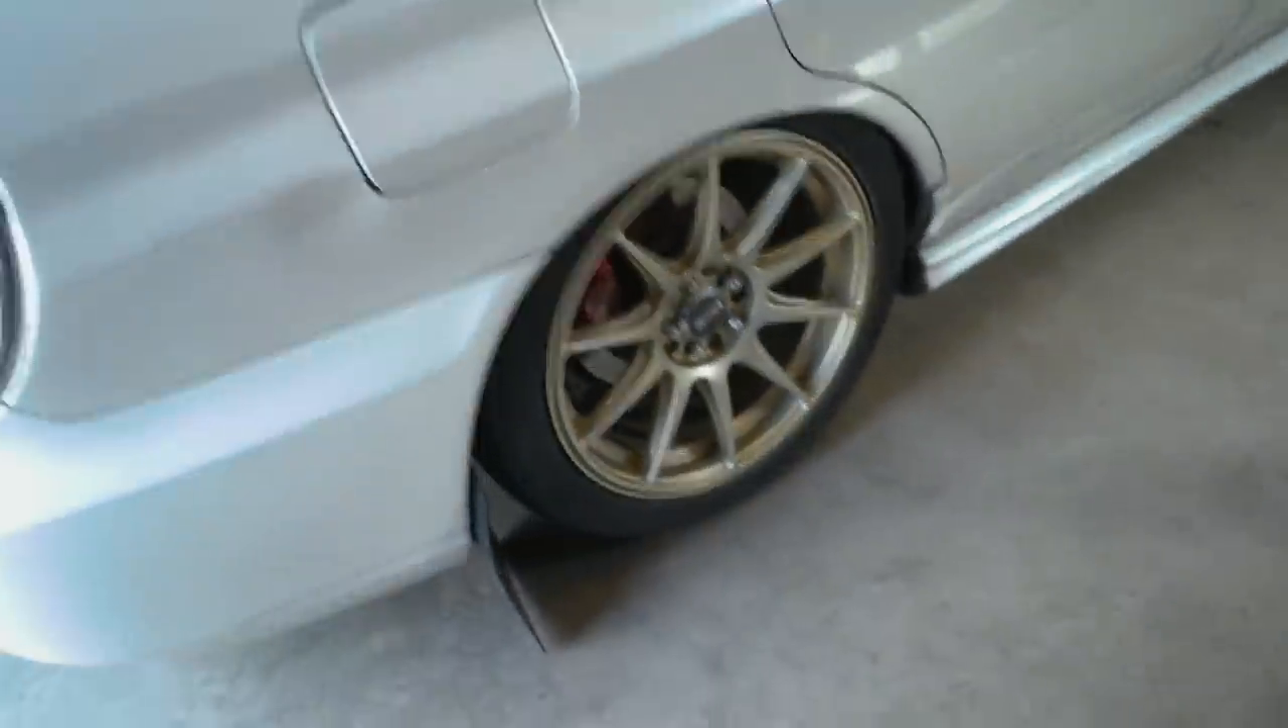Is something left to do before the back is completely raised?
Yes.